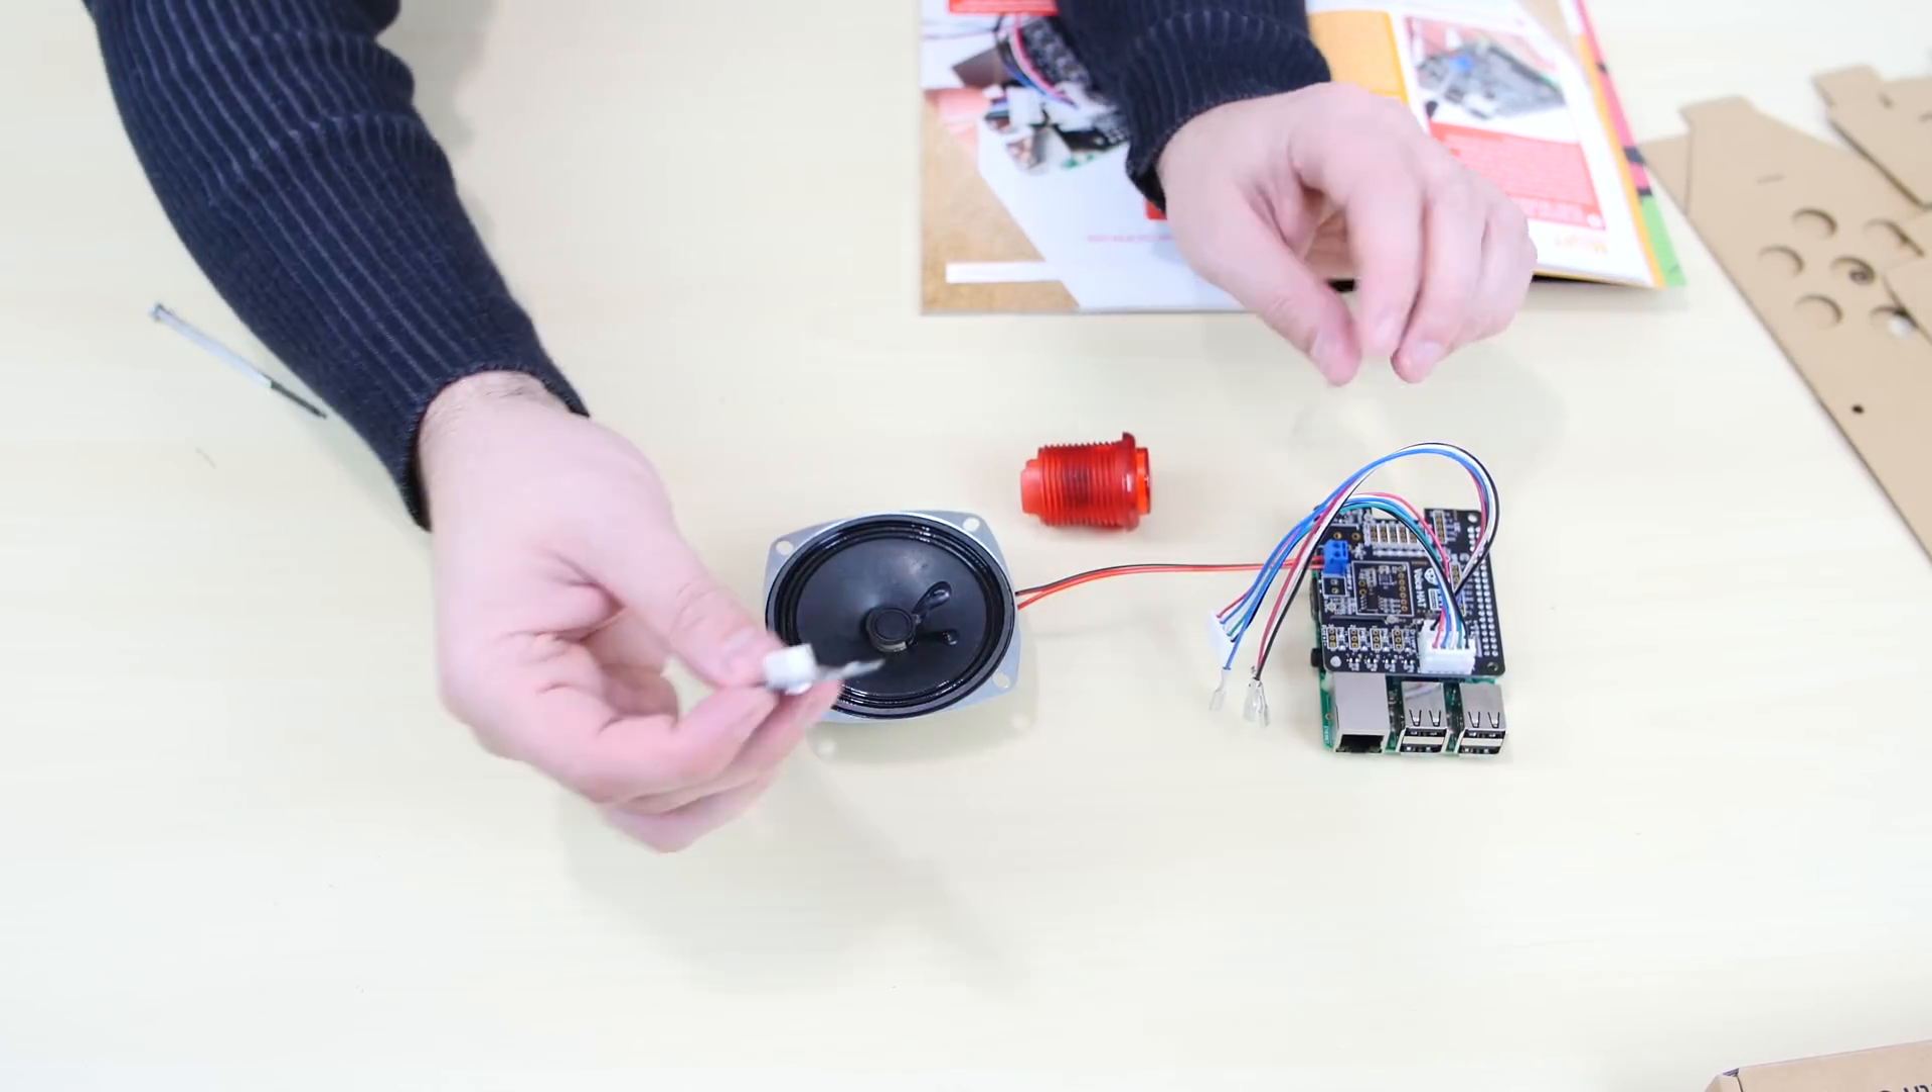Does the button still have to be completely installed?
Yes.